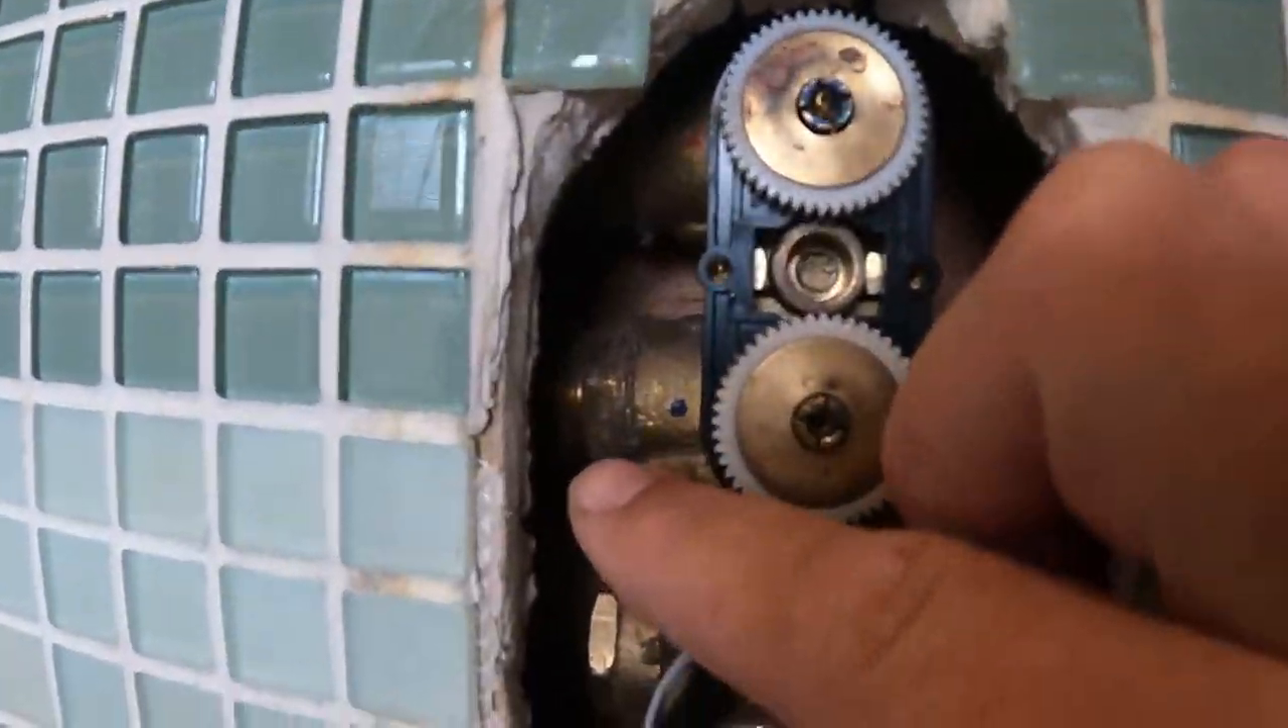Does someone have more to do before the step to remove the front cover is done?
No.